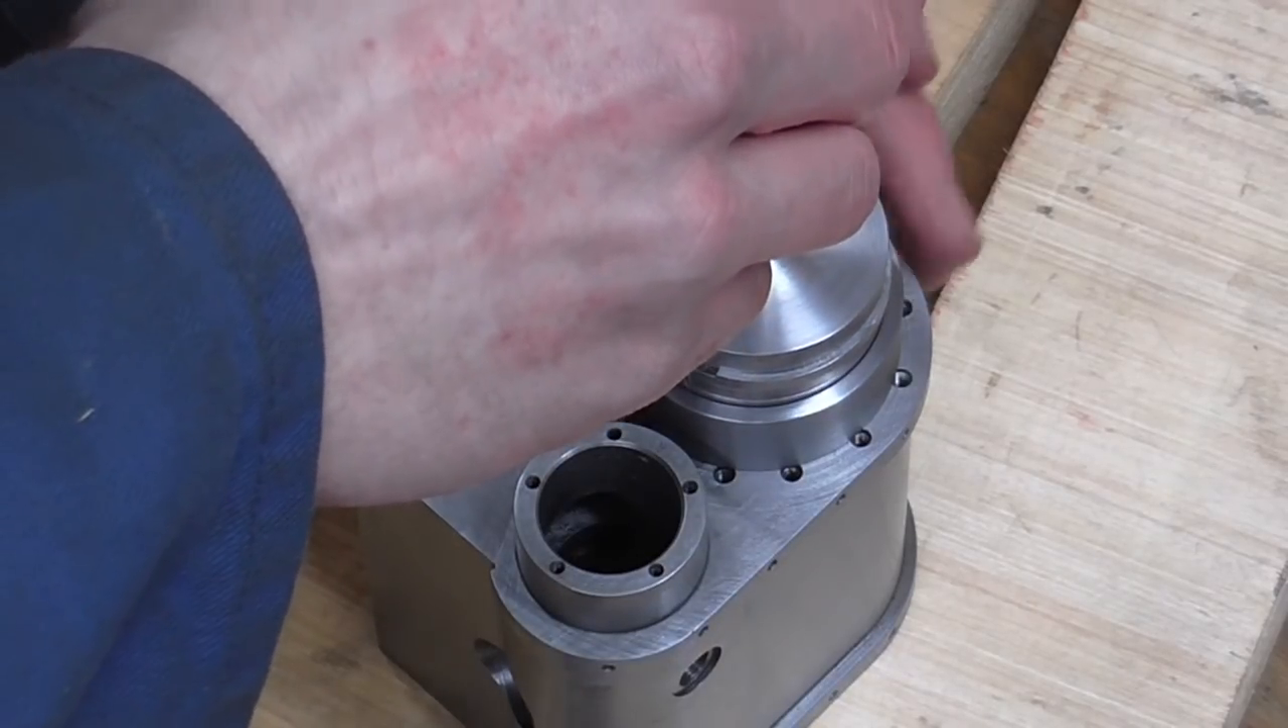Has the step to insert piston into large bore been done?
No.